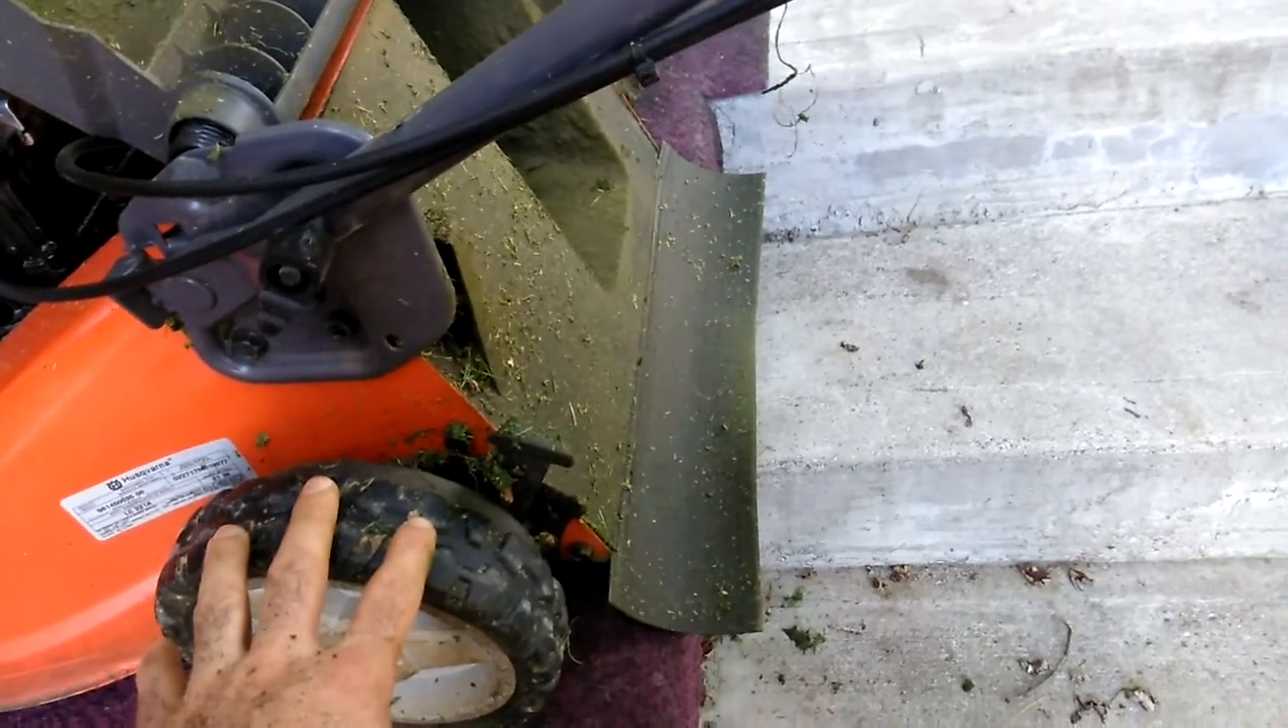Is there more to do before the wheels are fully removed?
Yes.